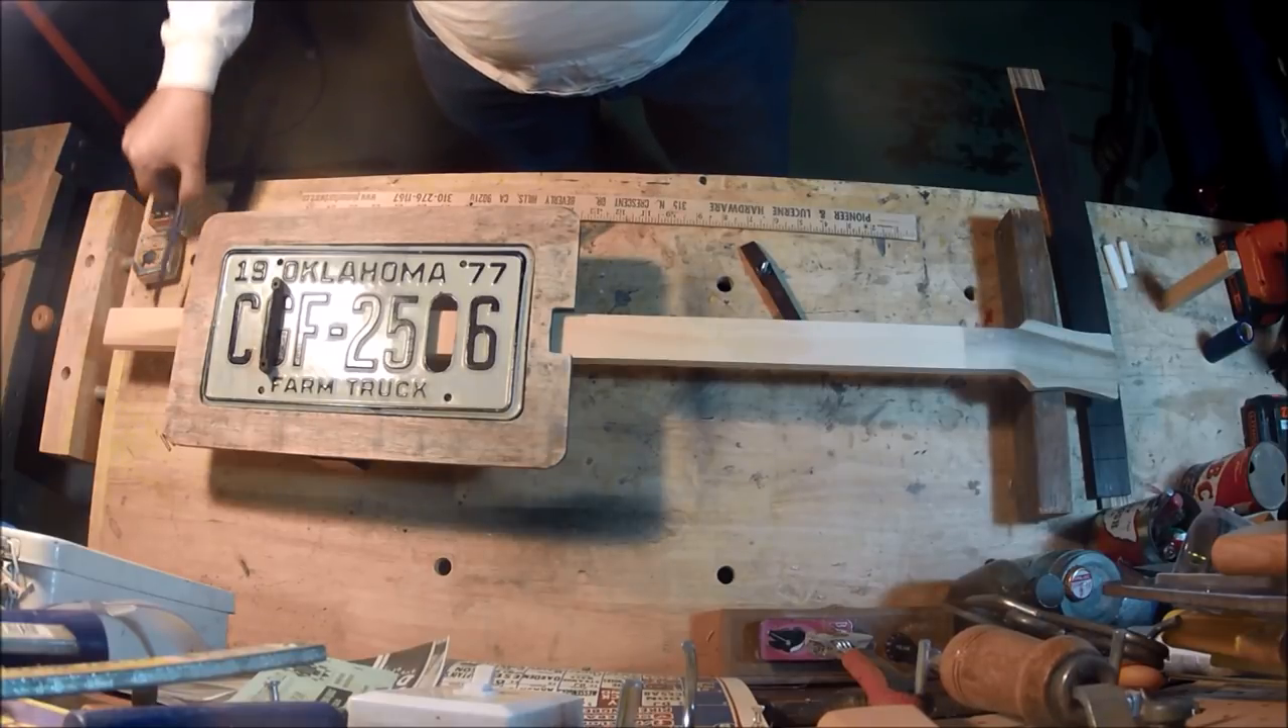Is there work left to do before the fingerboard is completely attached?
Yes.